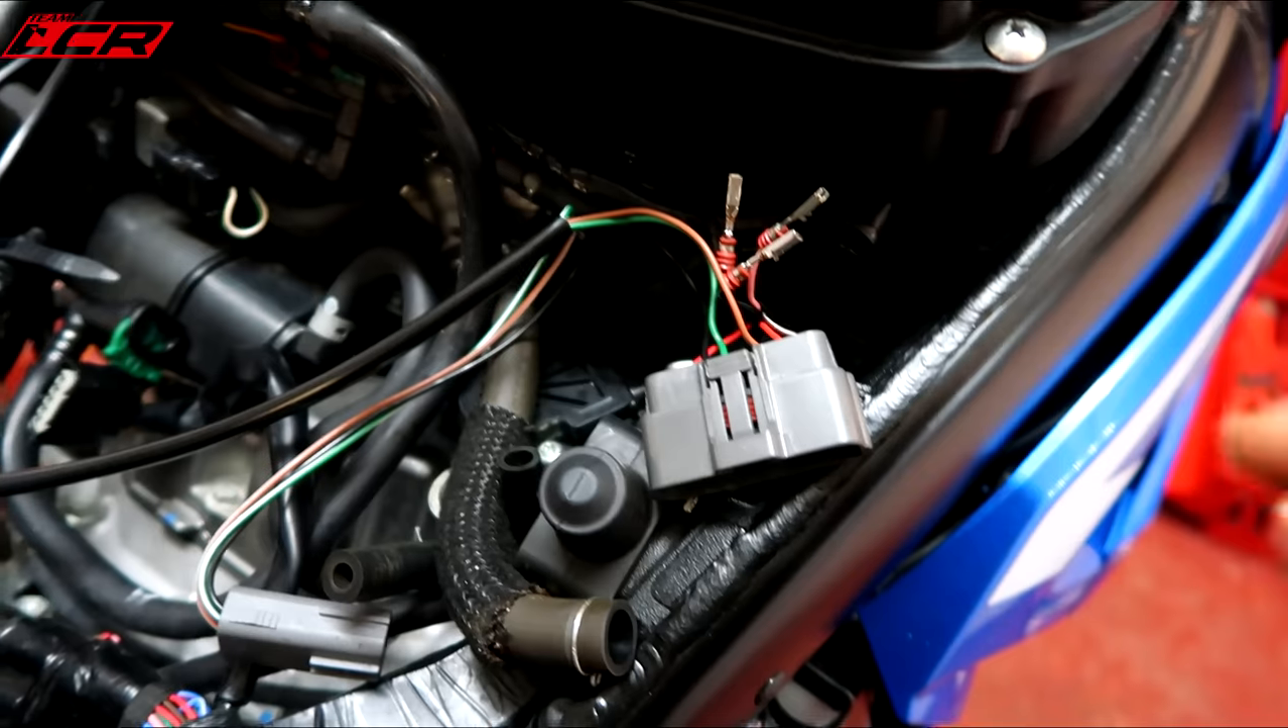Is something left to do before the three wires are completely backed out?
No.